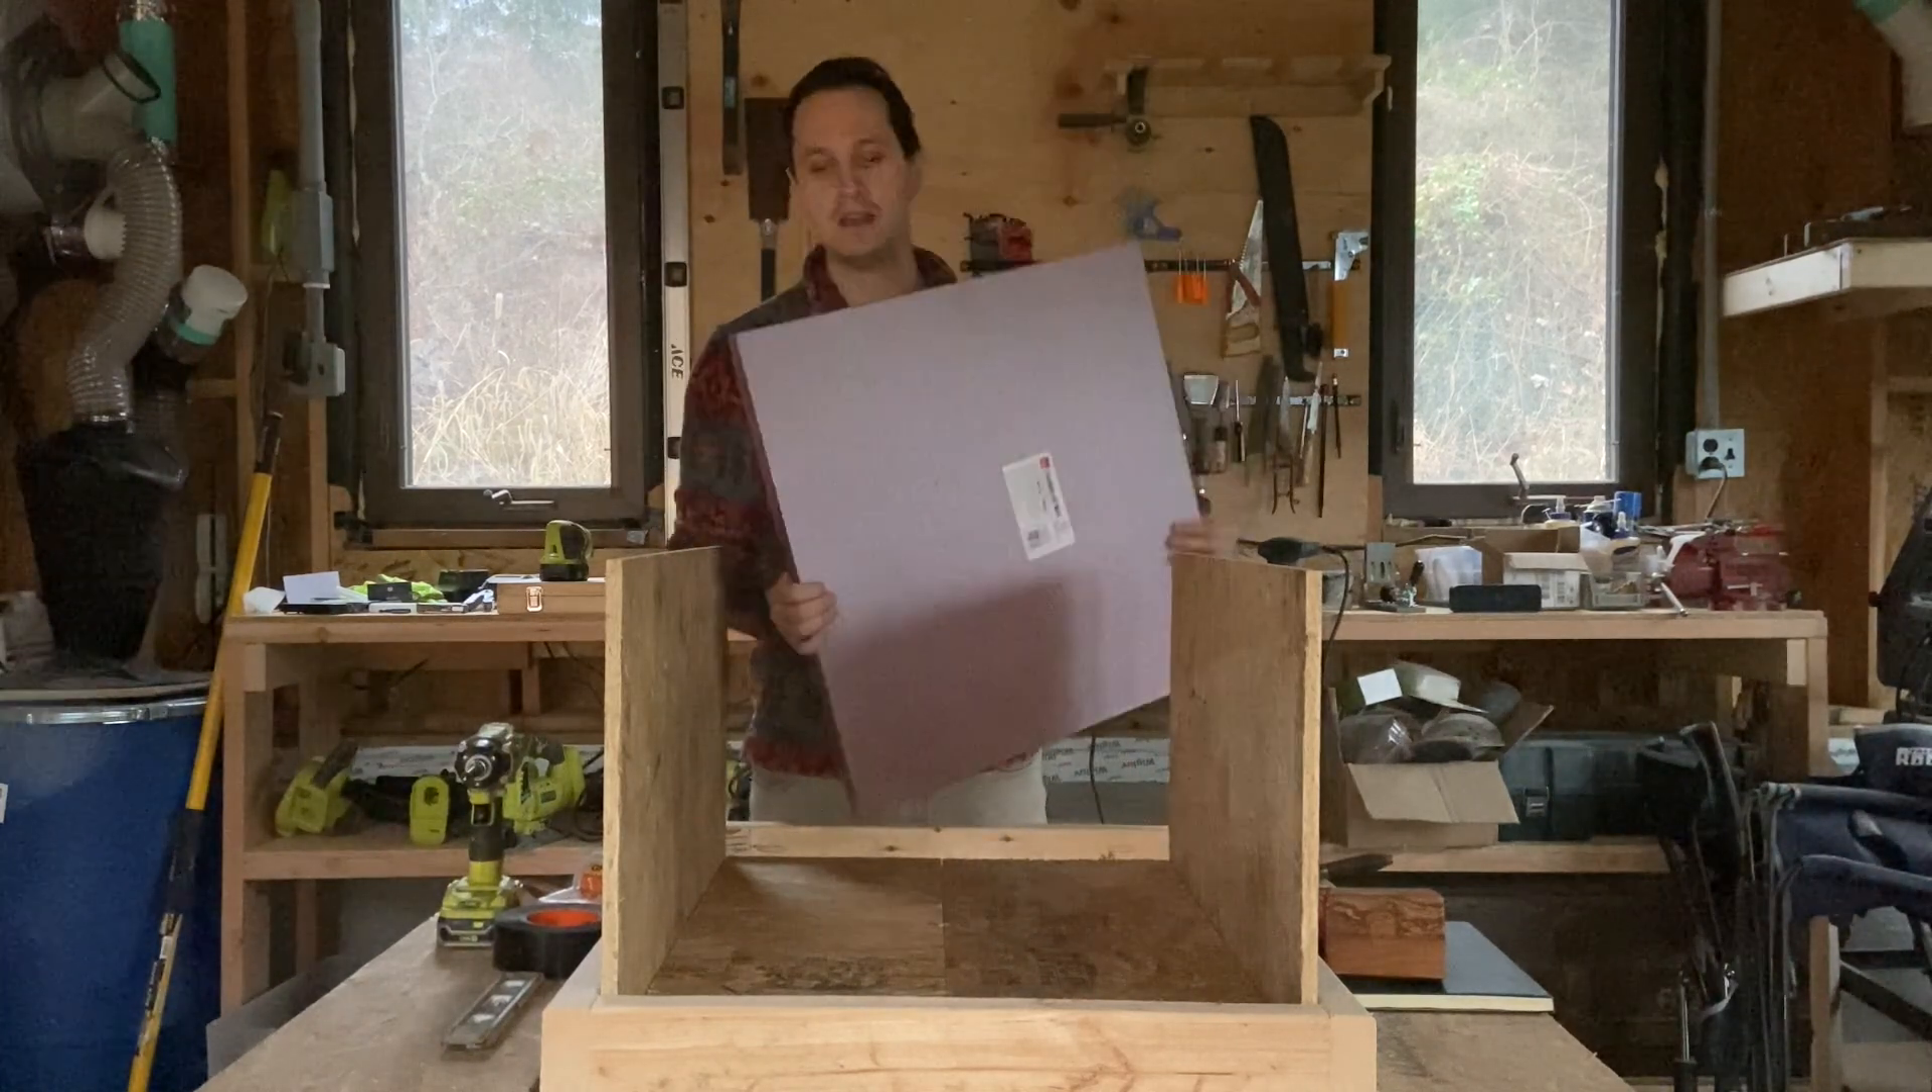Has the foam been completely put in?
No.